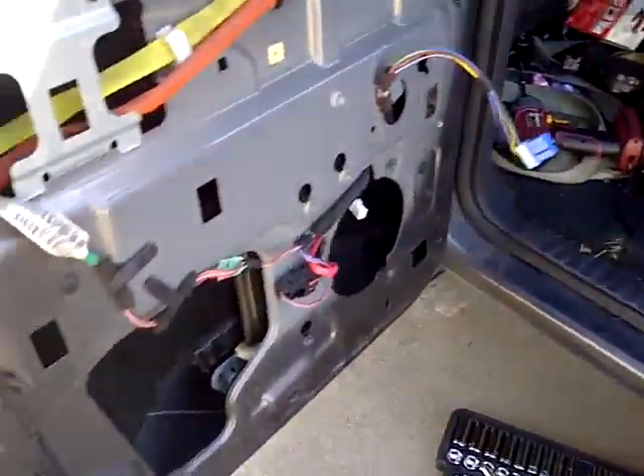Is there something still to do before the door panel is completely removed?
No.